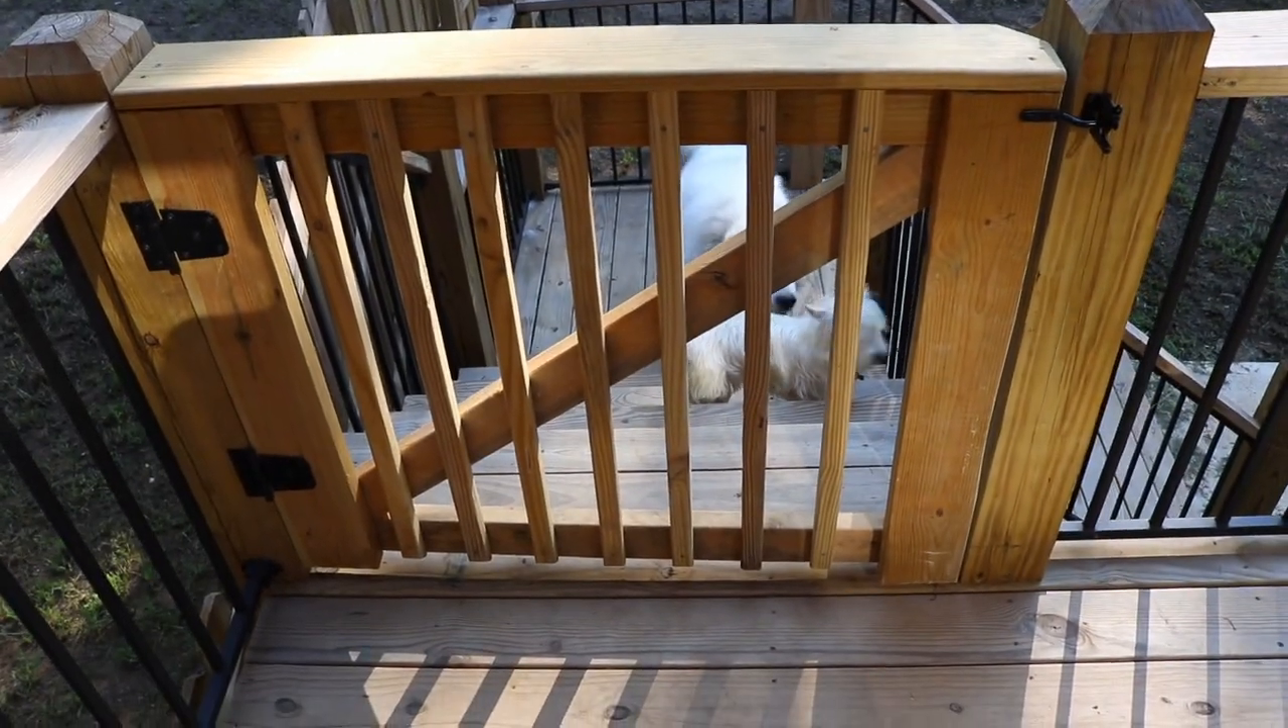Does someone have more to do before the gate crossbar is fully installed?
No.